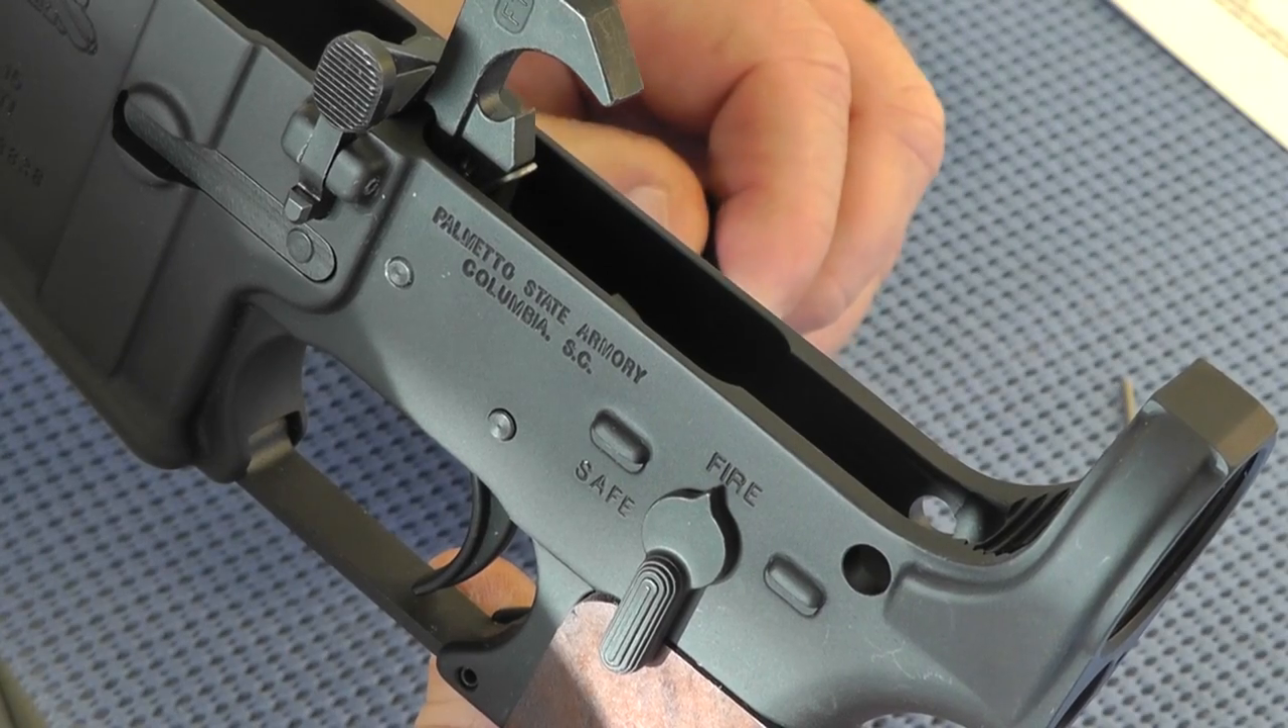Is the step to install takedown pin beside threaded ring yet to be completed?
Yes.